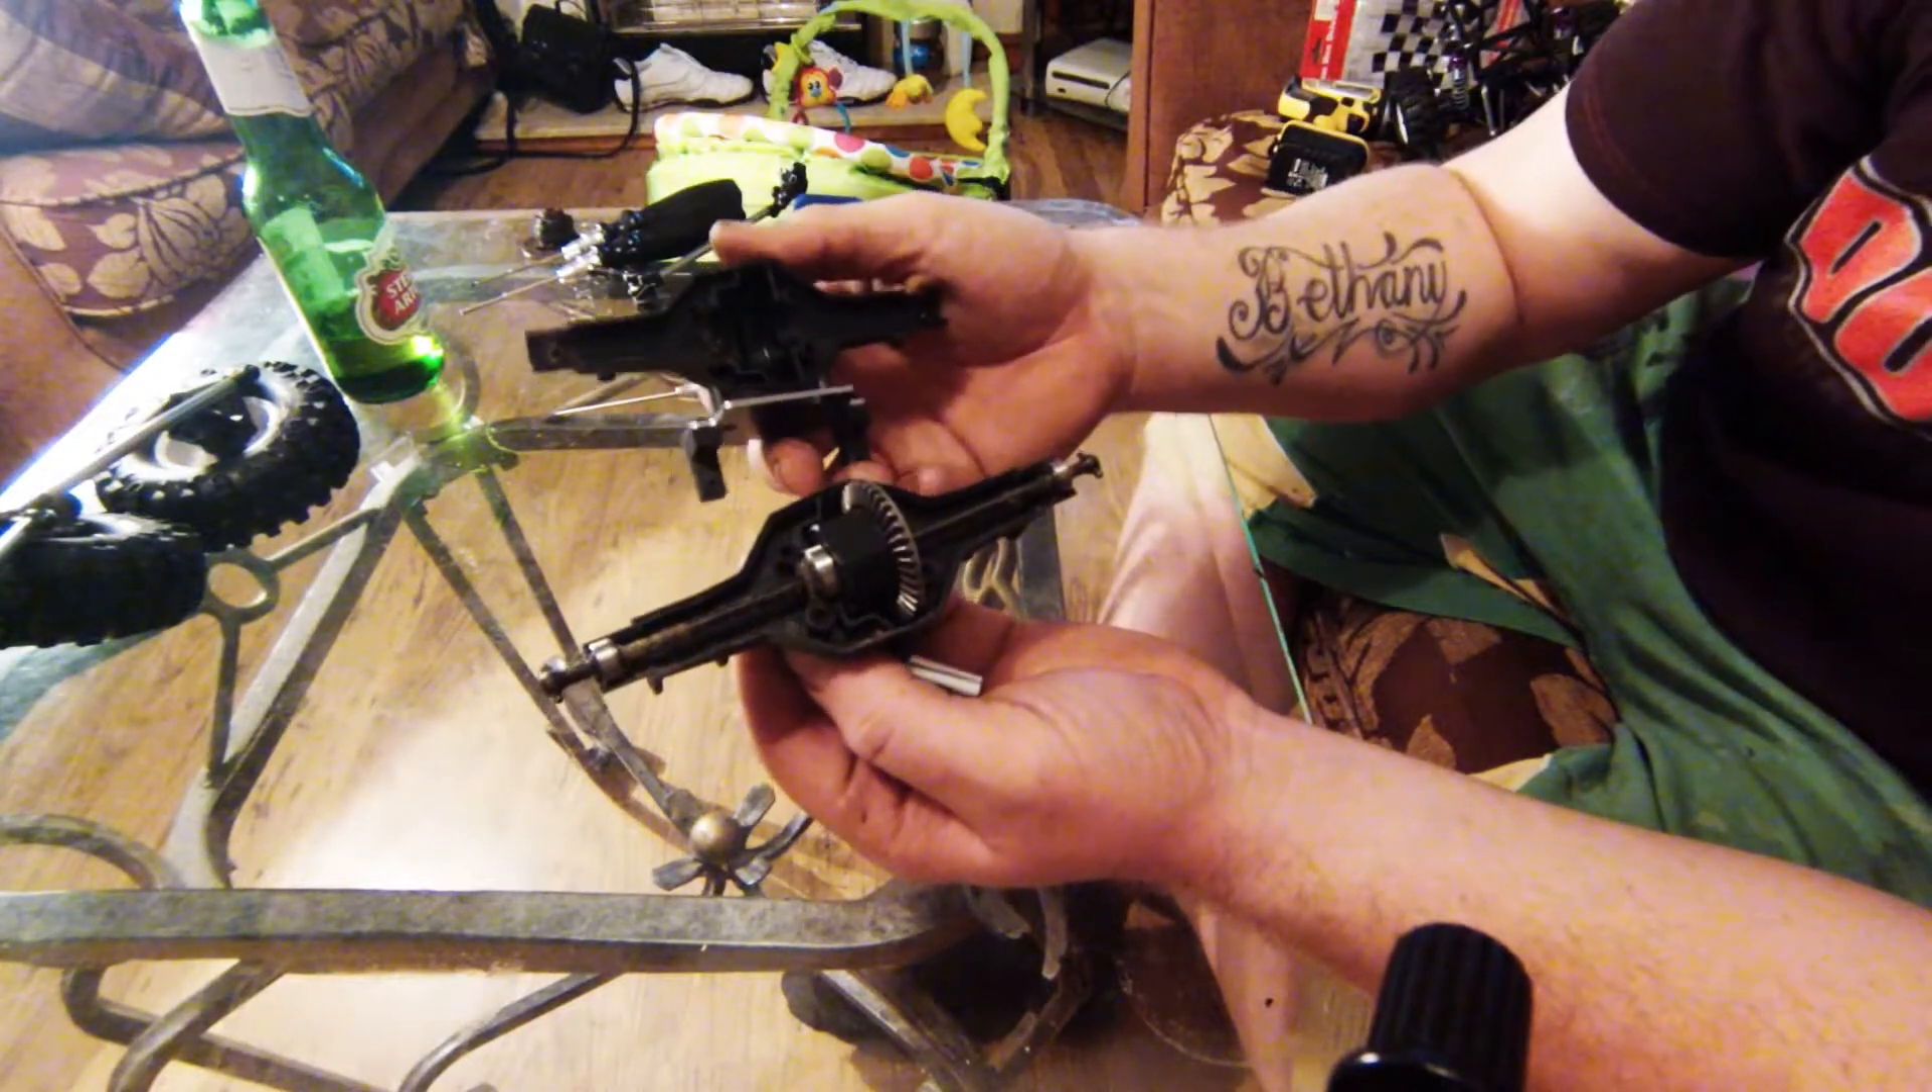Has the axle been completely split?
Yes.